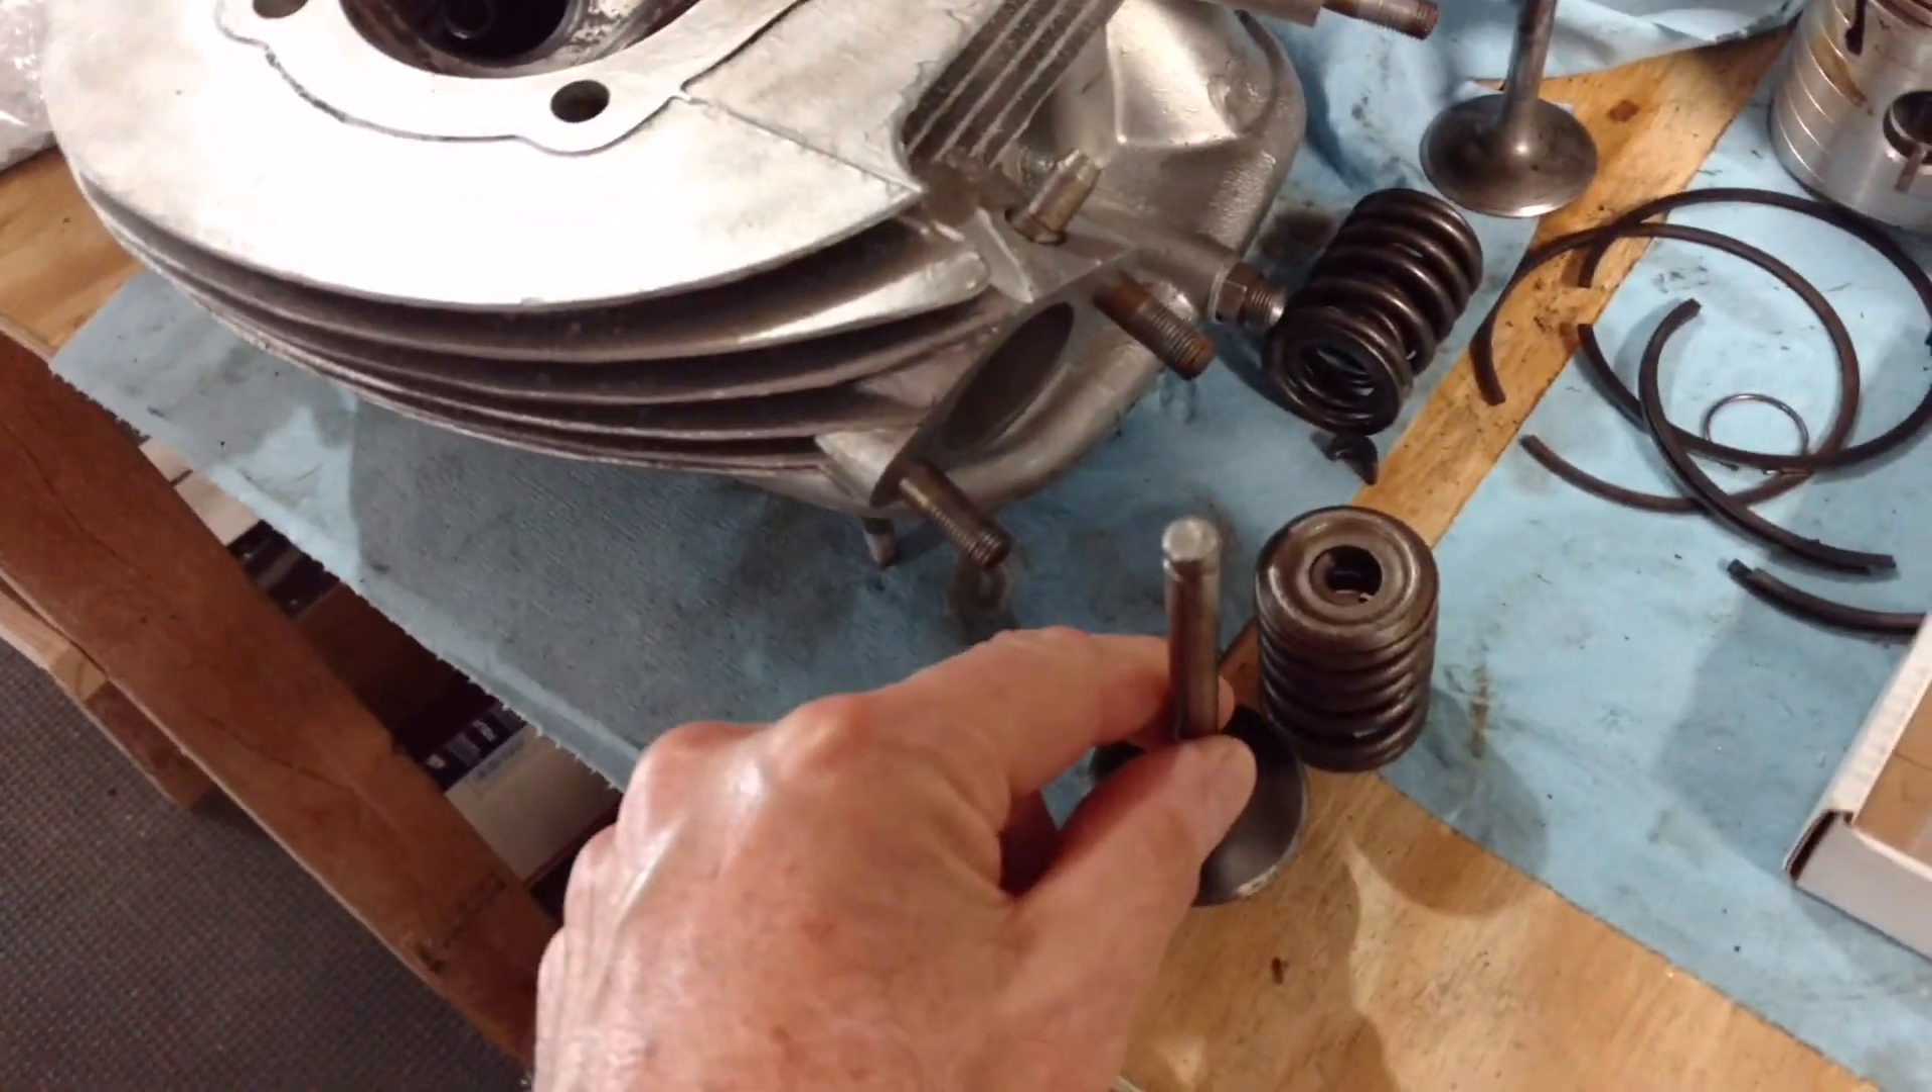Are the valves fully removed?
Yes.